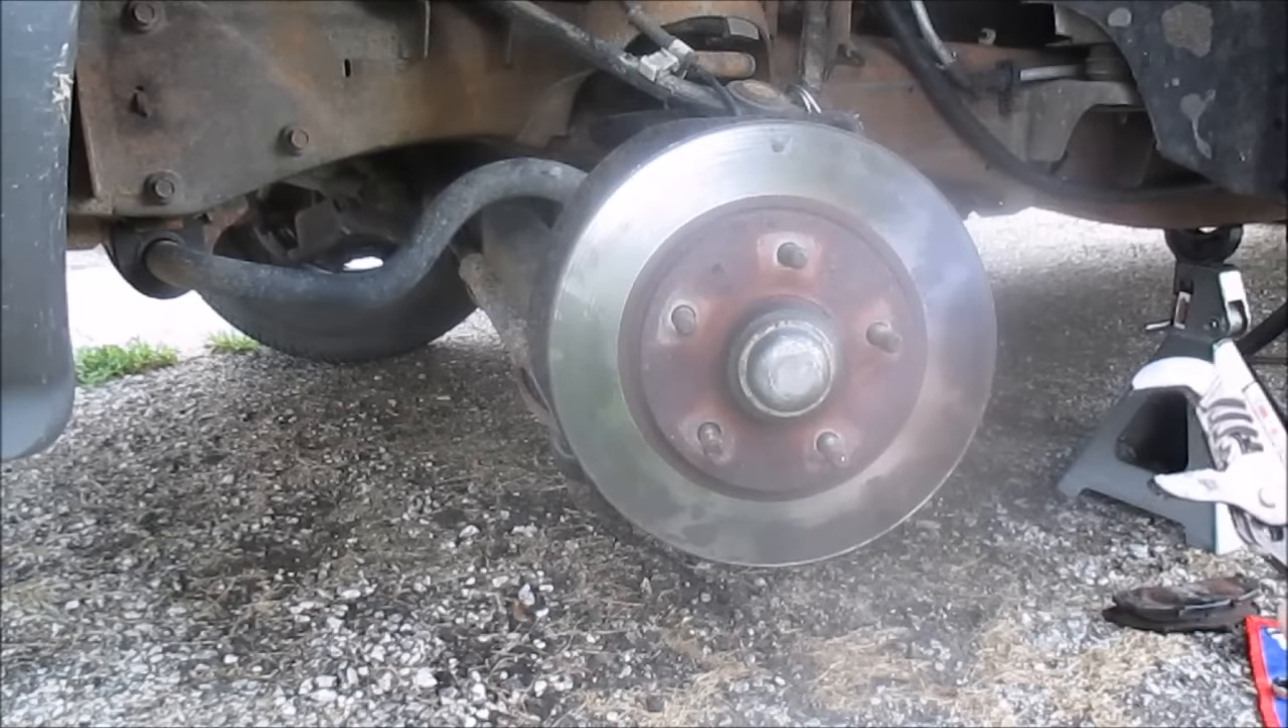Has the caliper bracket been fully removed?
Yes.